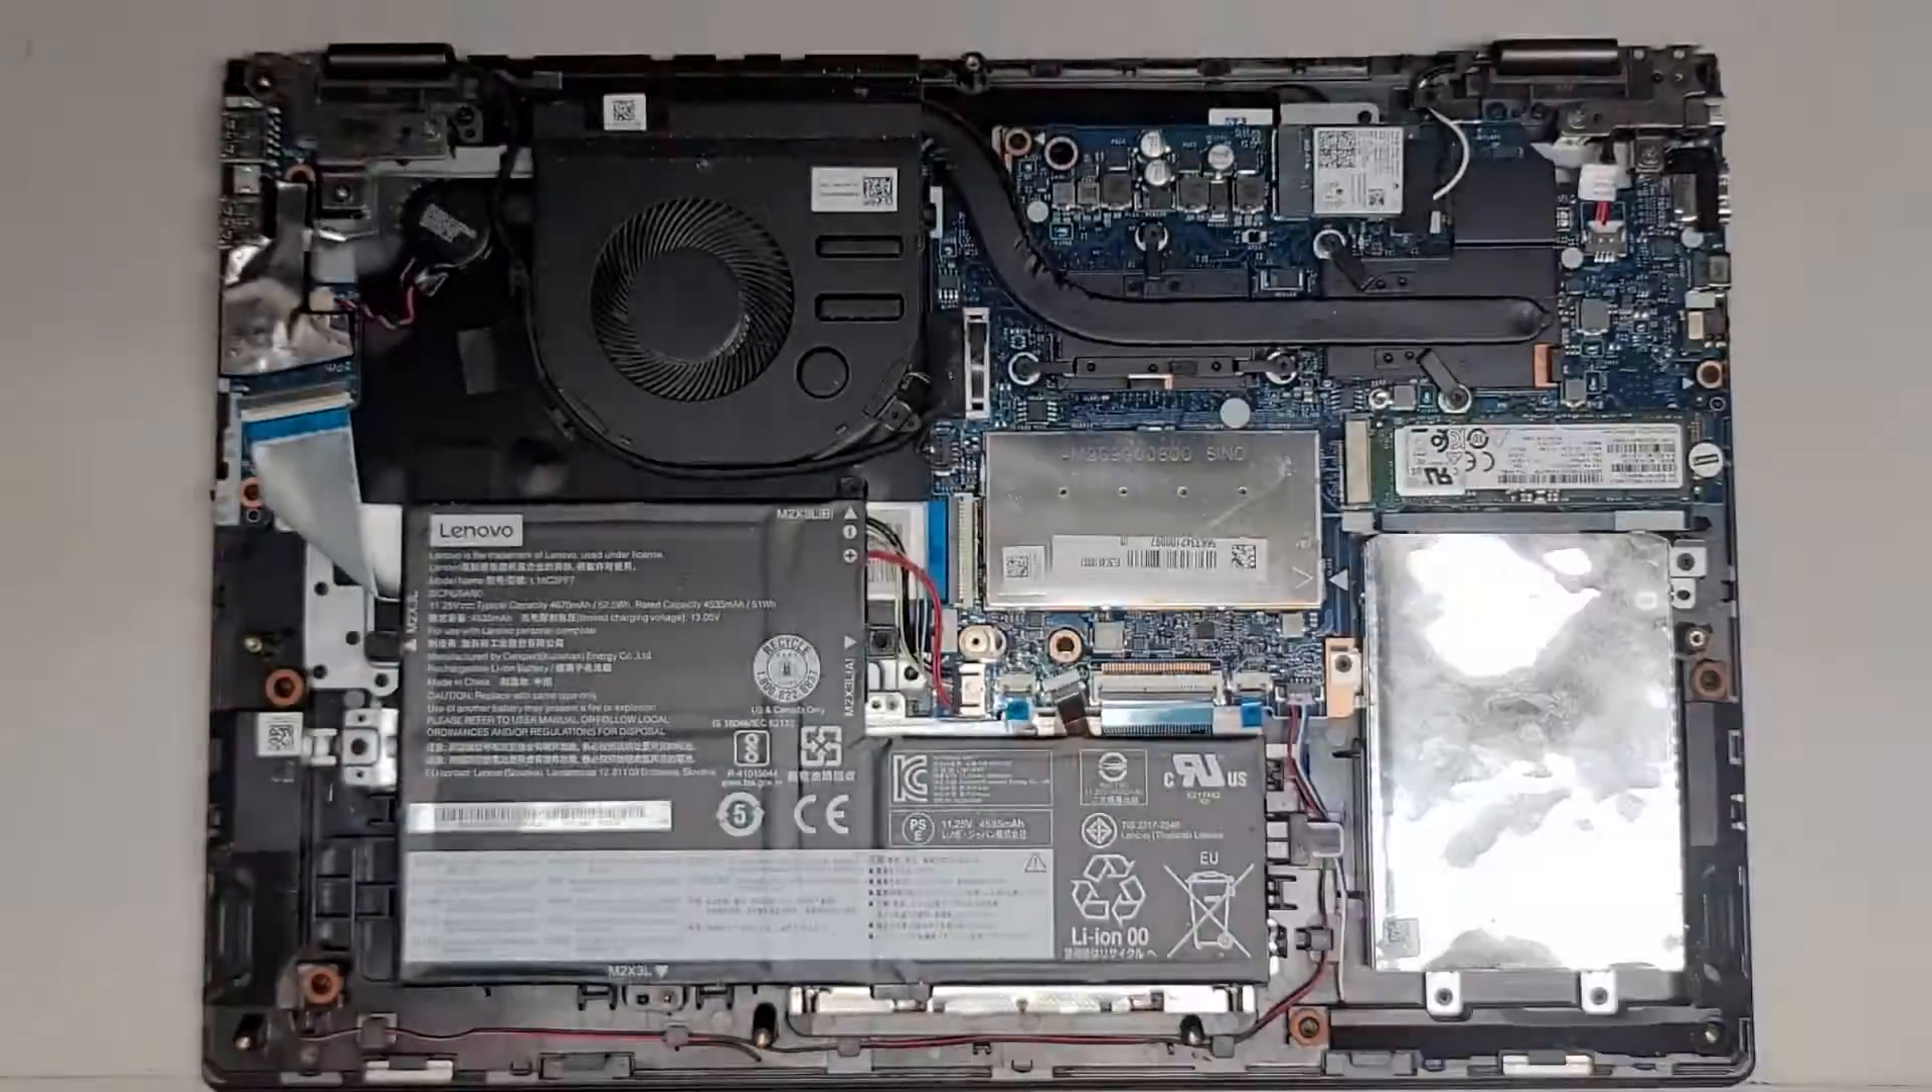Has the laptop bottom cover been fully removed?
Yes.